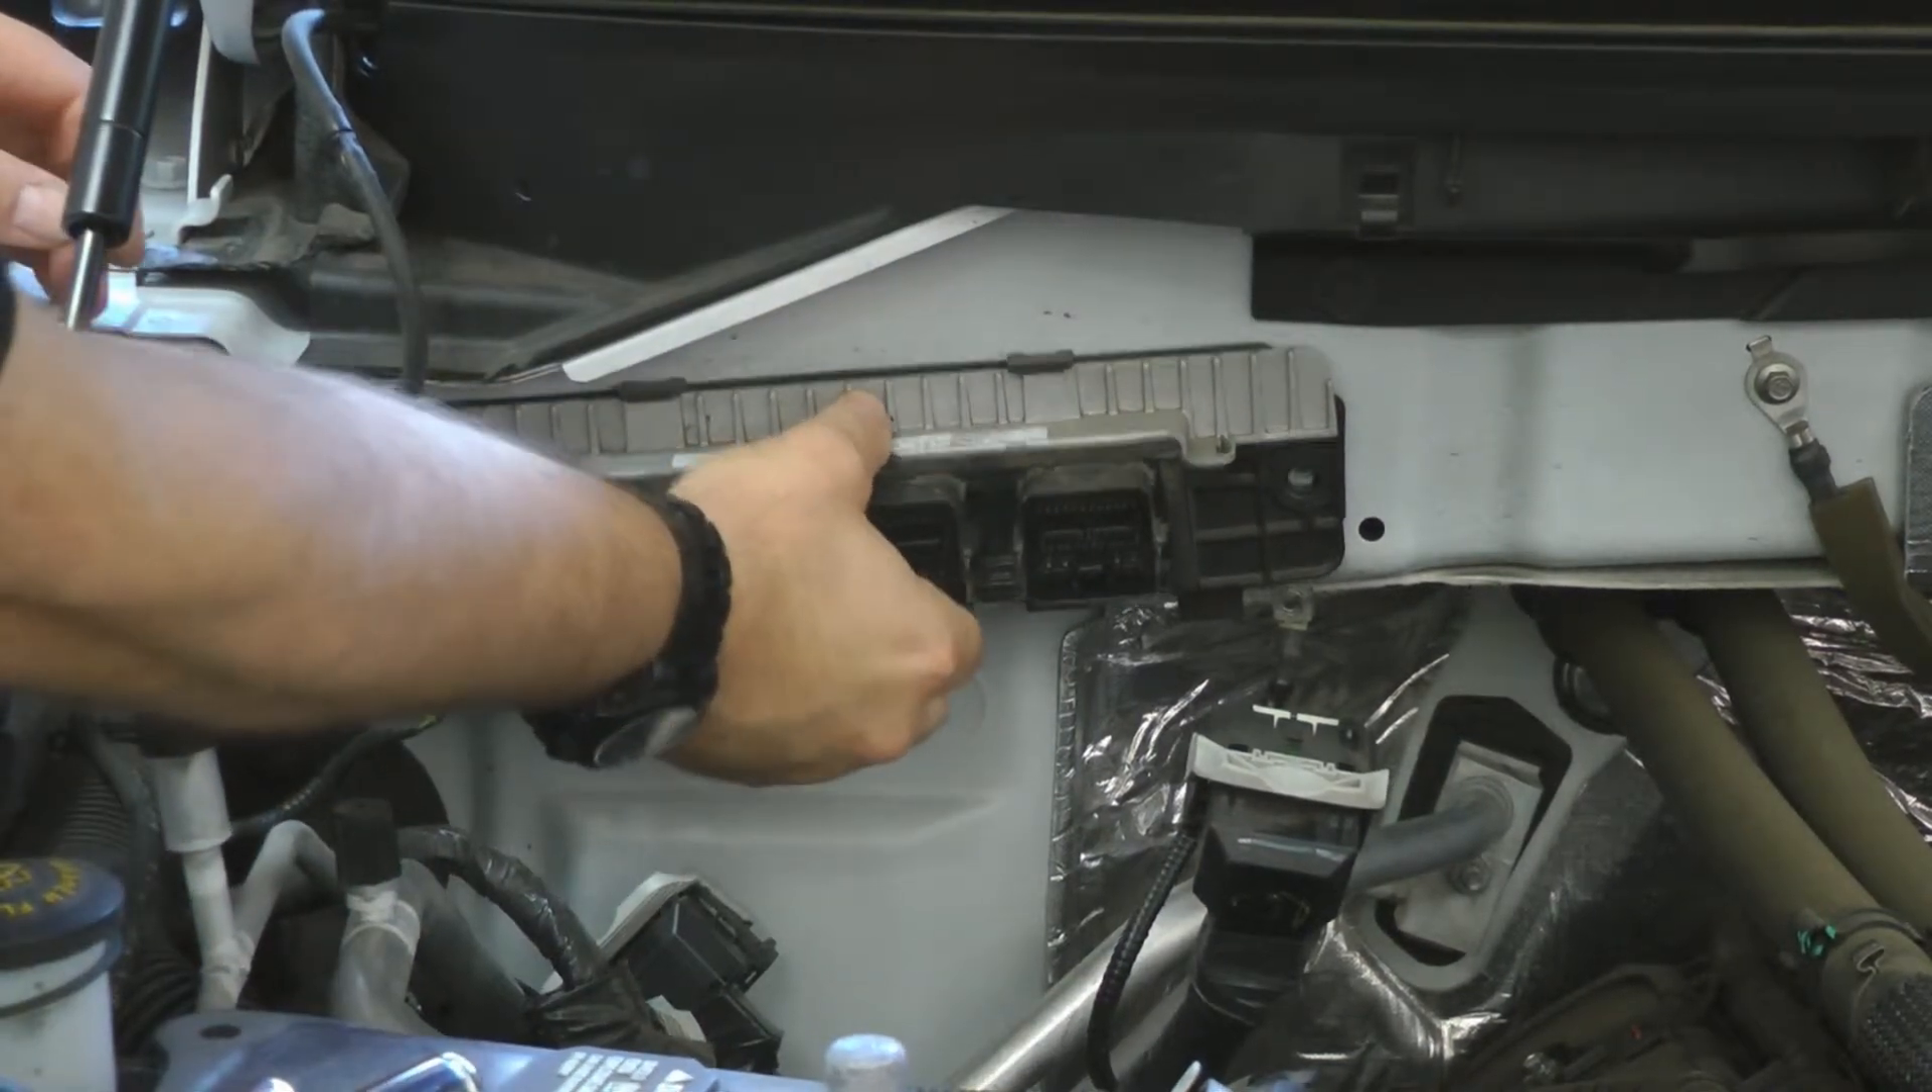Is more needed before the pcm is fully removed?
Yes.